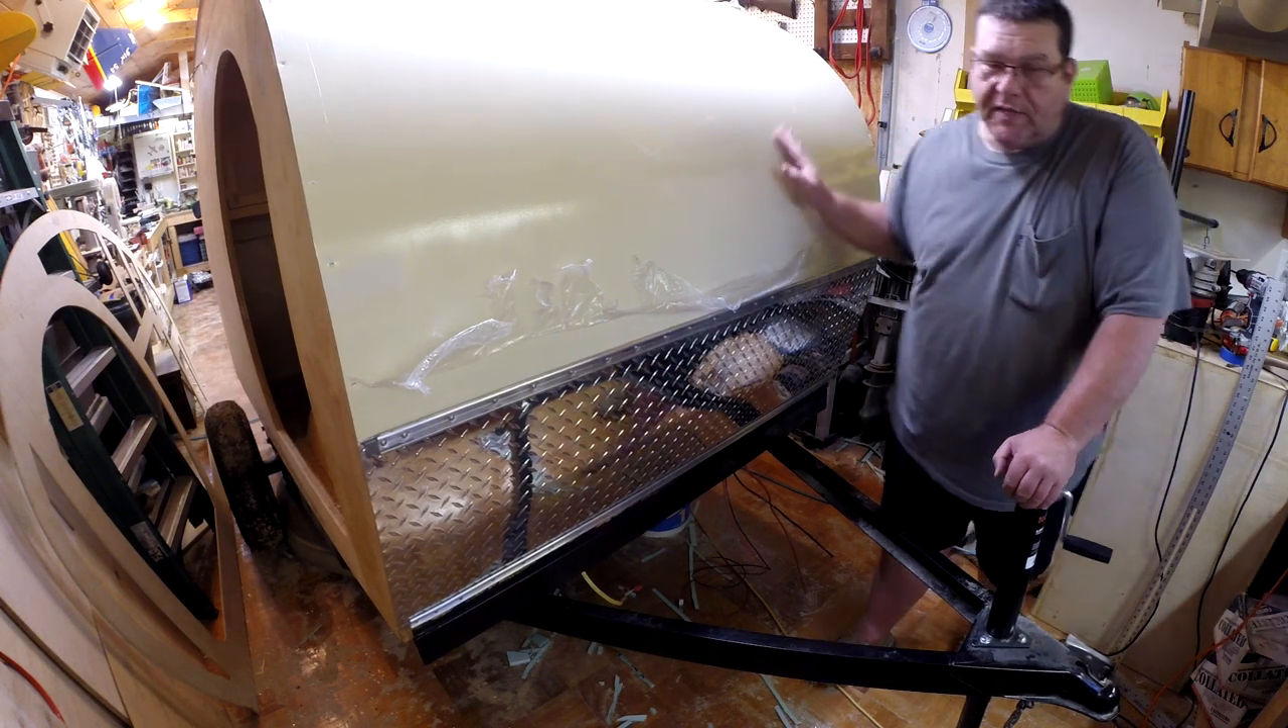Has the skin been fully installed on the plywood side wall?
No.